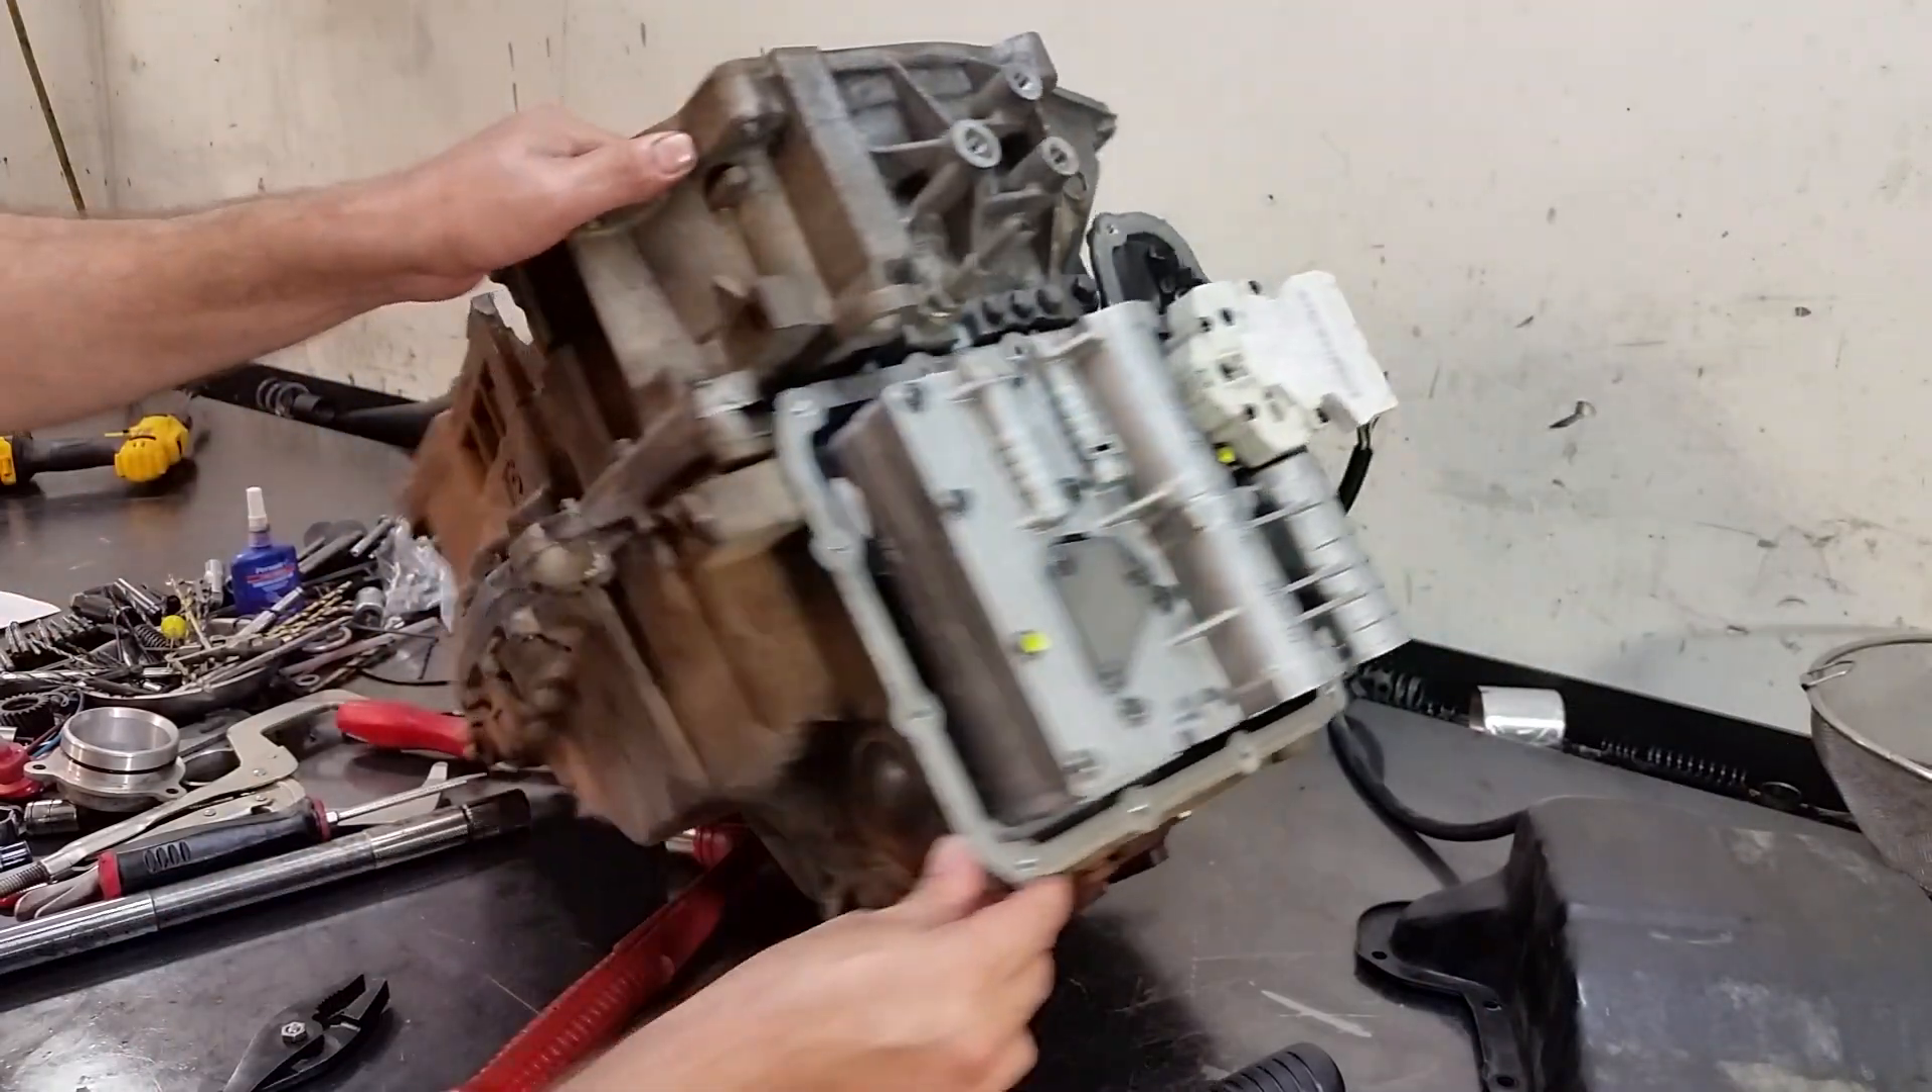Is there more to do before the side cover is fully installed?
Yes.